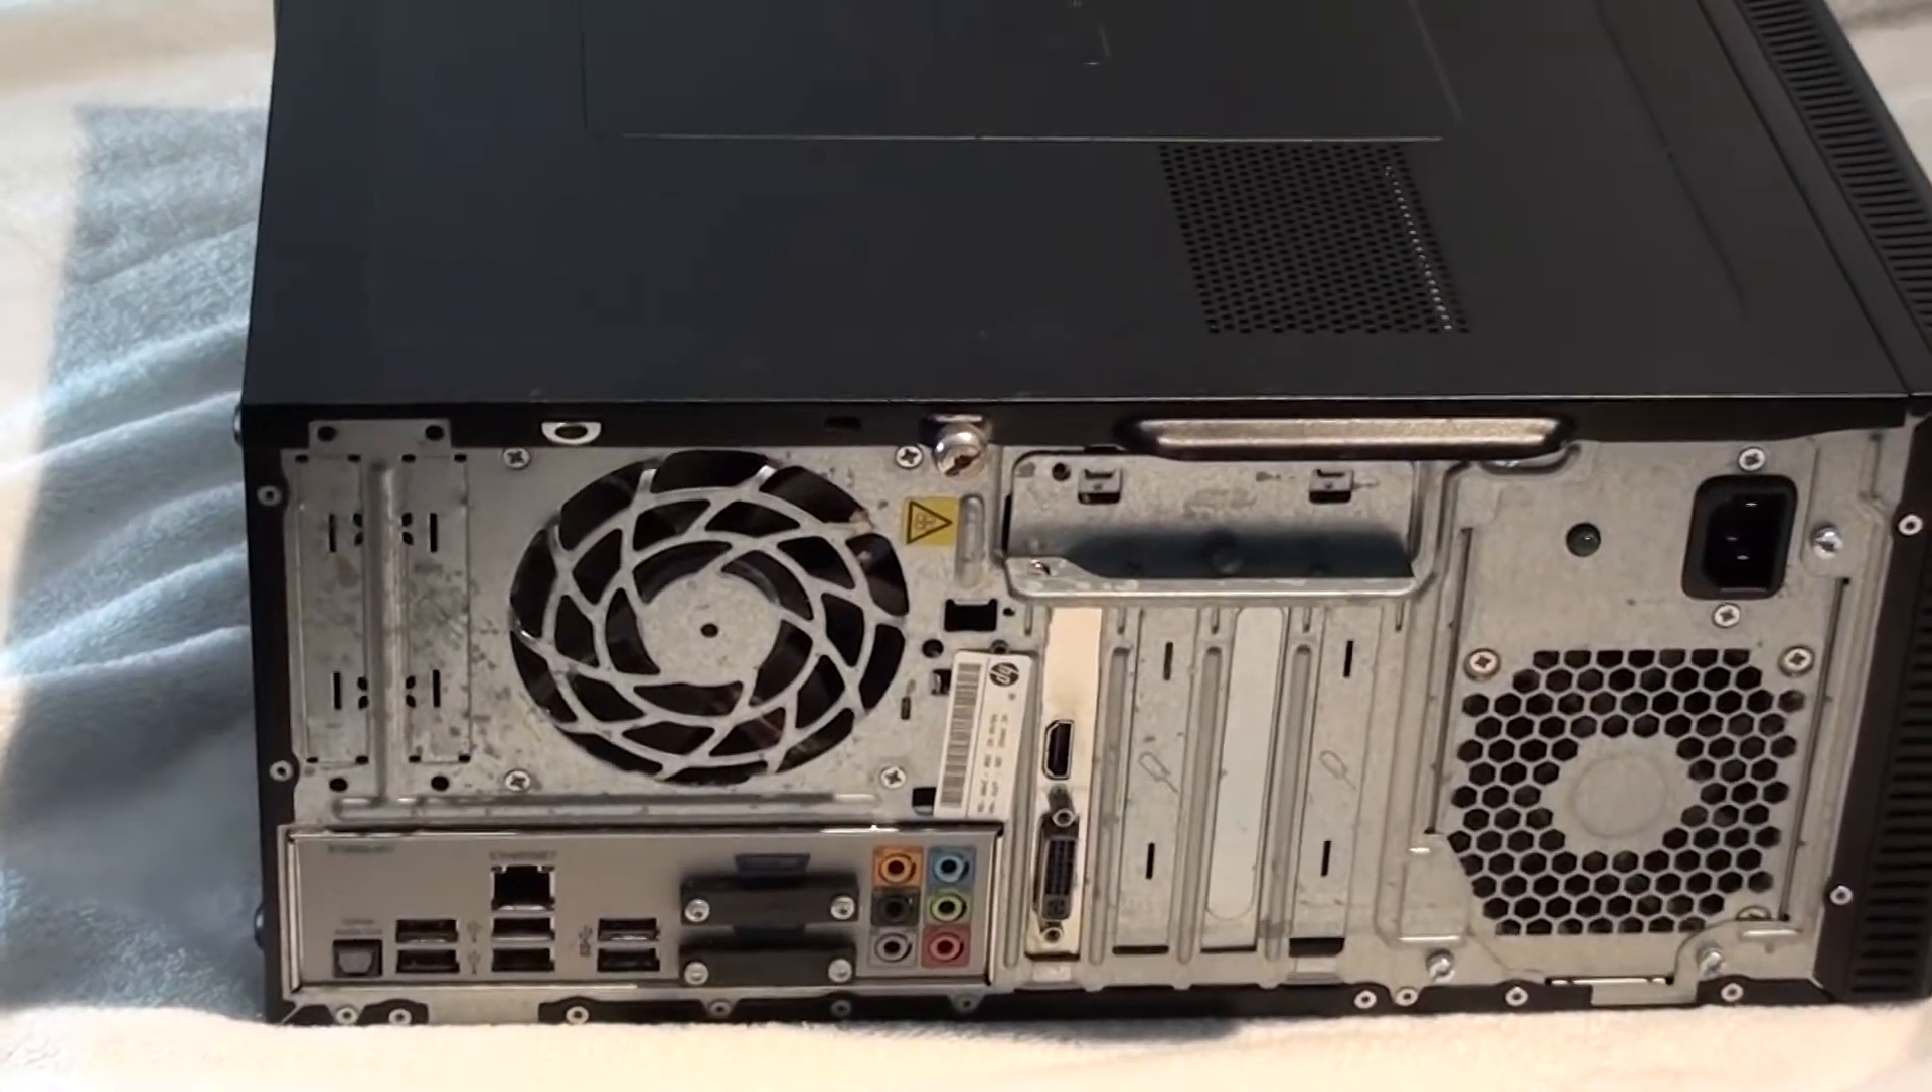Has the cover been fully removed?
No.